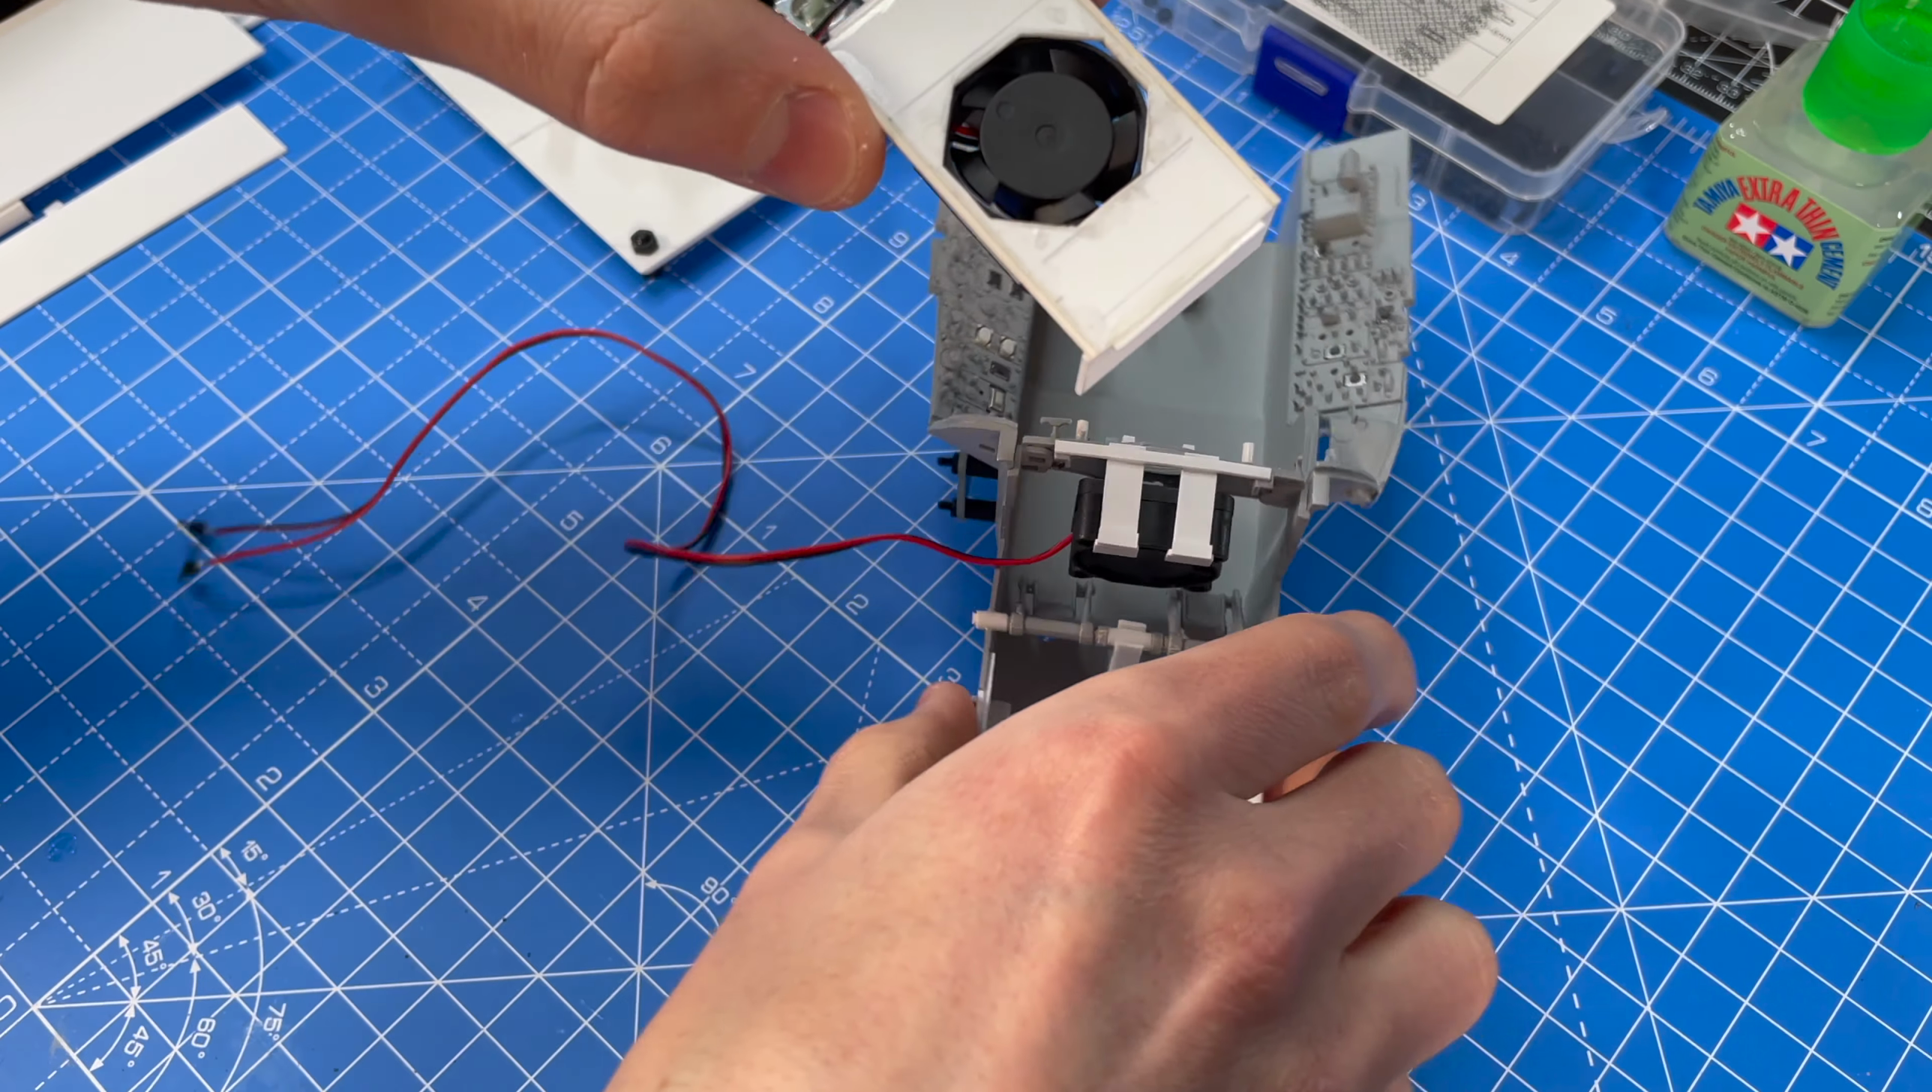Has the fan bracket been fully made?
Yes.